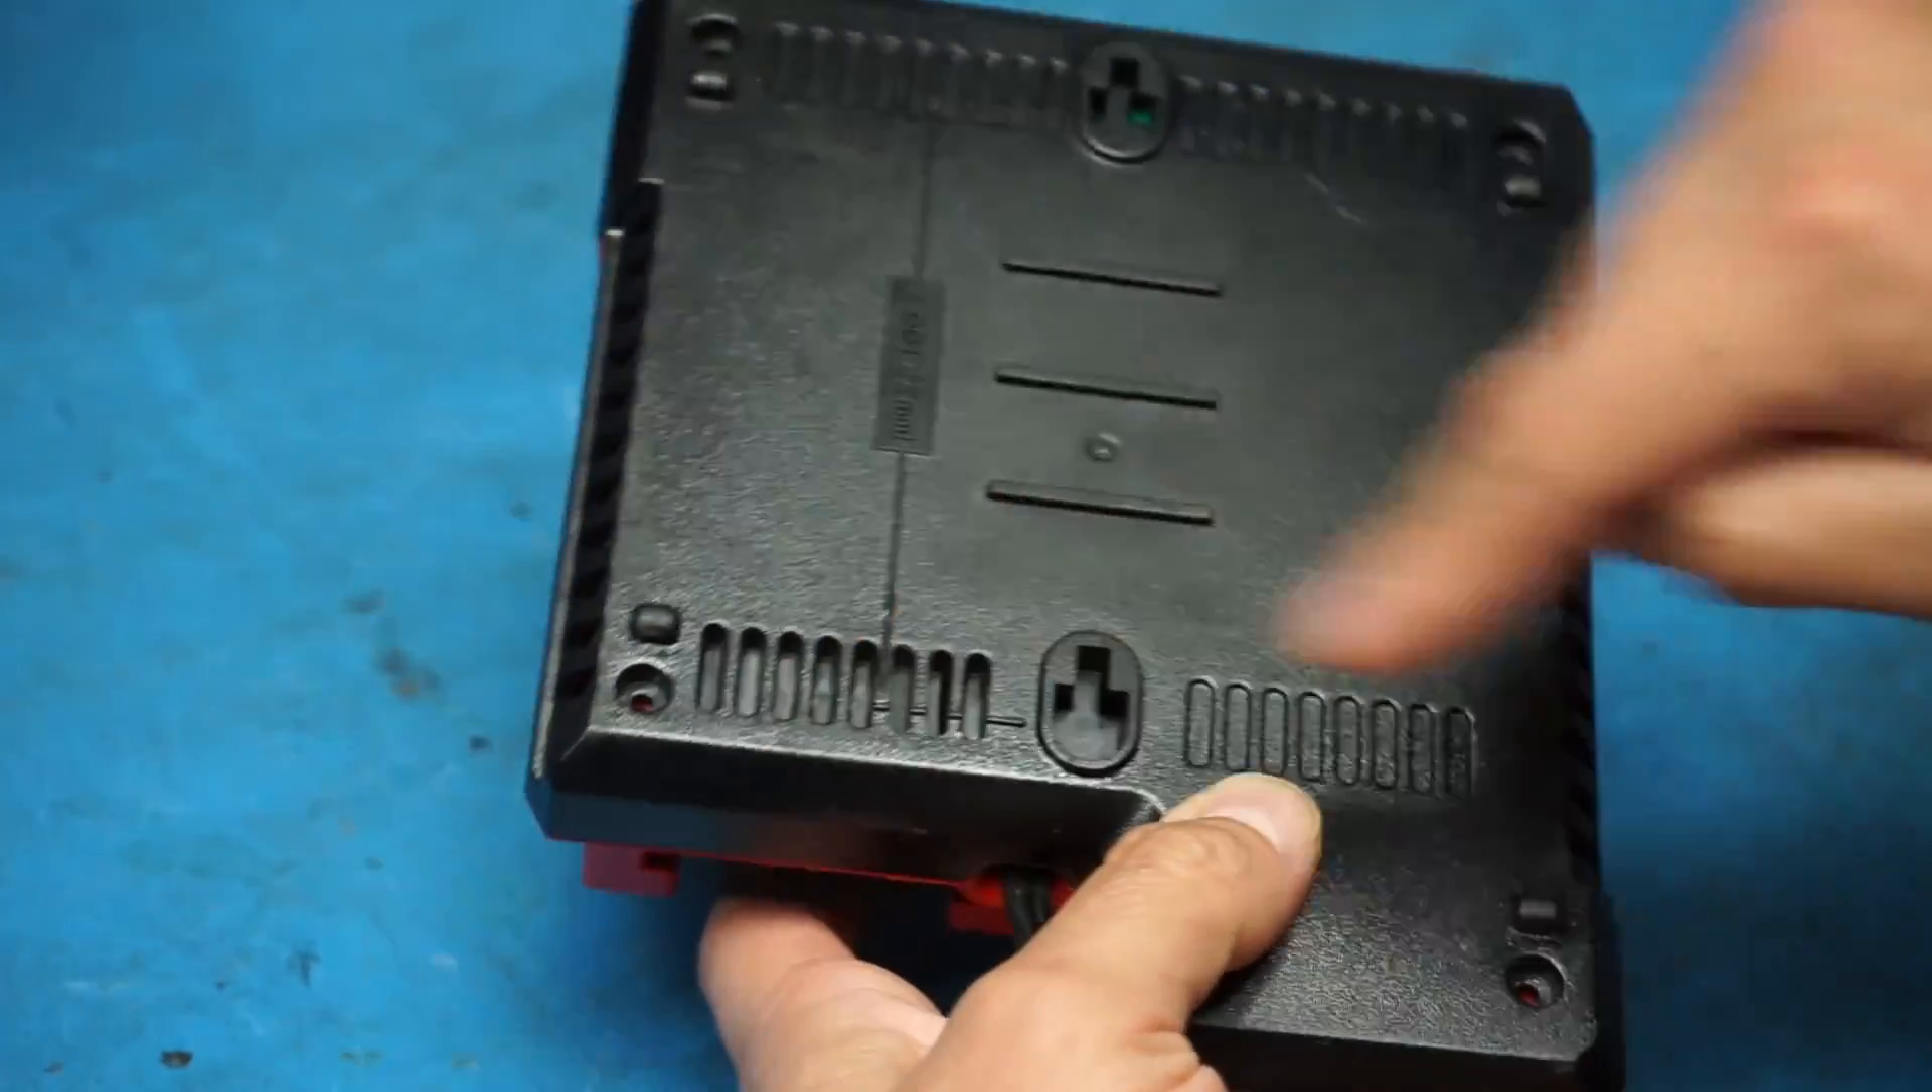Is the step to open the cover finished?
No.